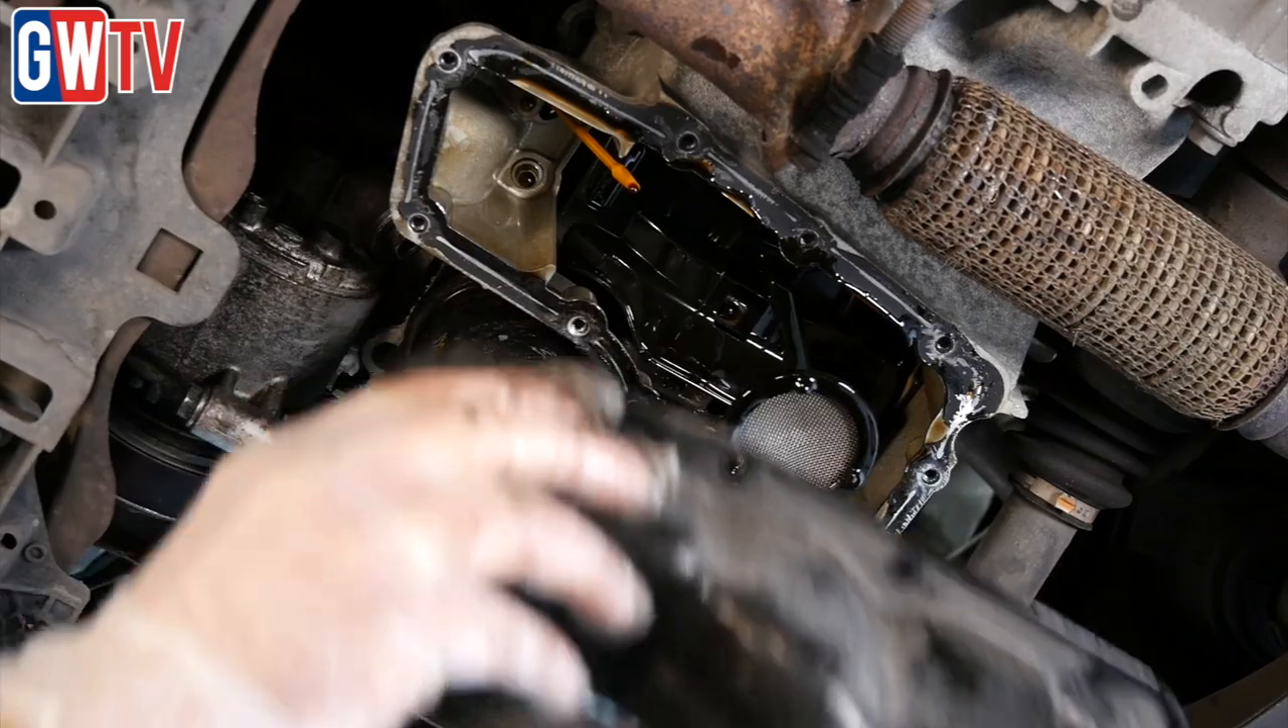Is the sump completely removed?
Yes.